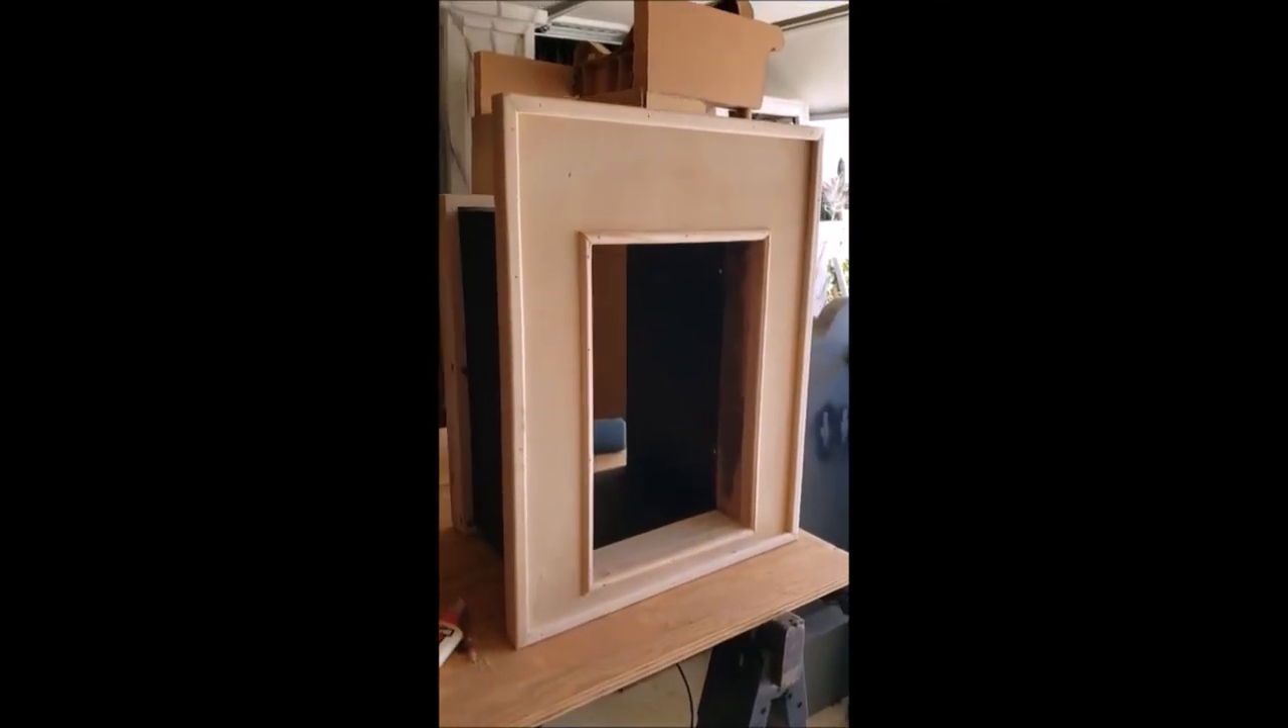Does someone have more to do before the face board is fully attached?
No.